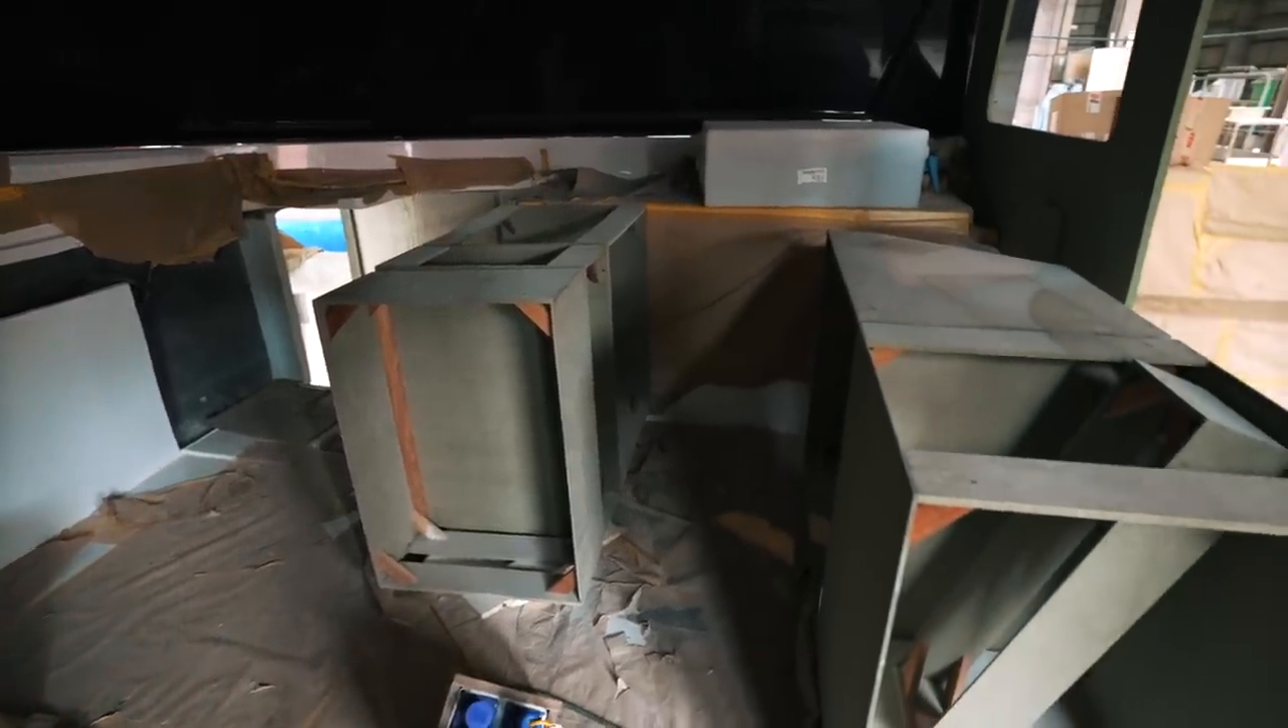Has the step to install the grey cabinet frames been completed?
No.